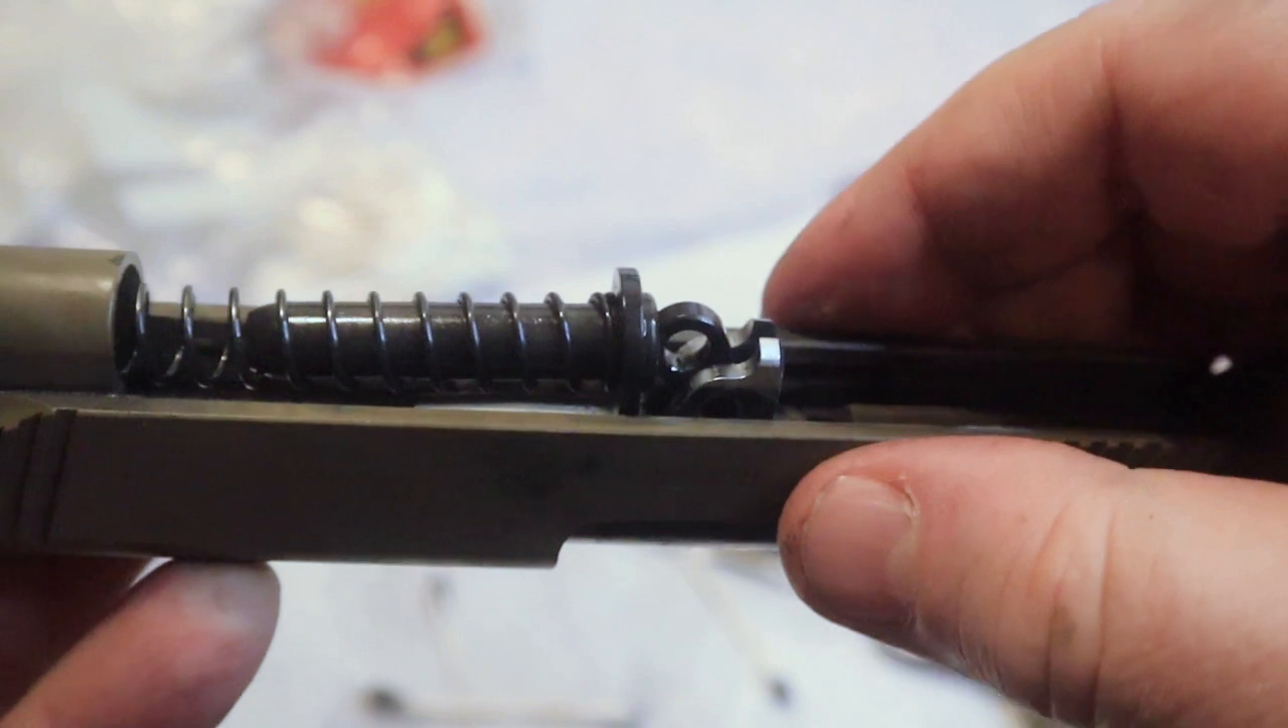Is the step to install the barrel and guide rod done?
Yes.